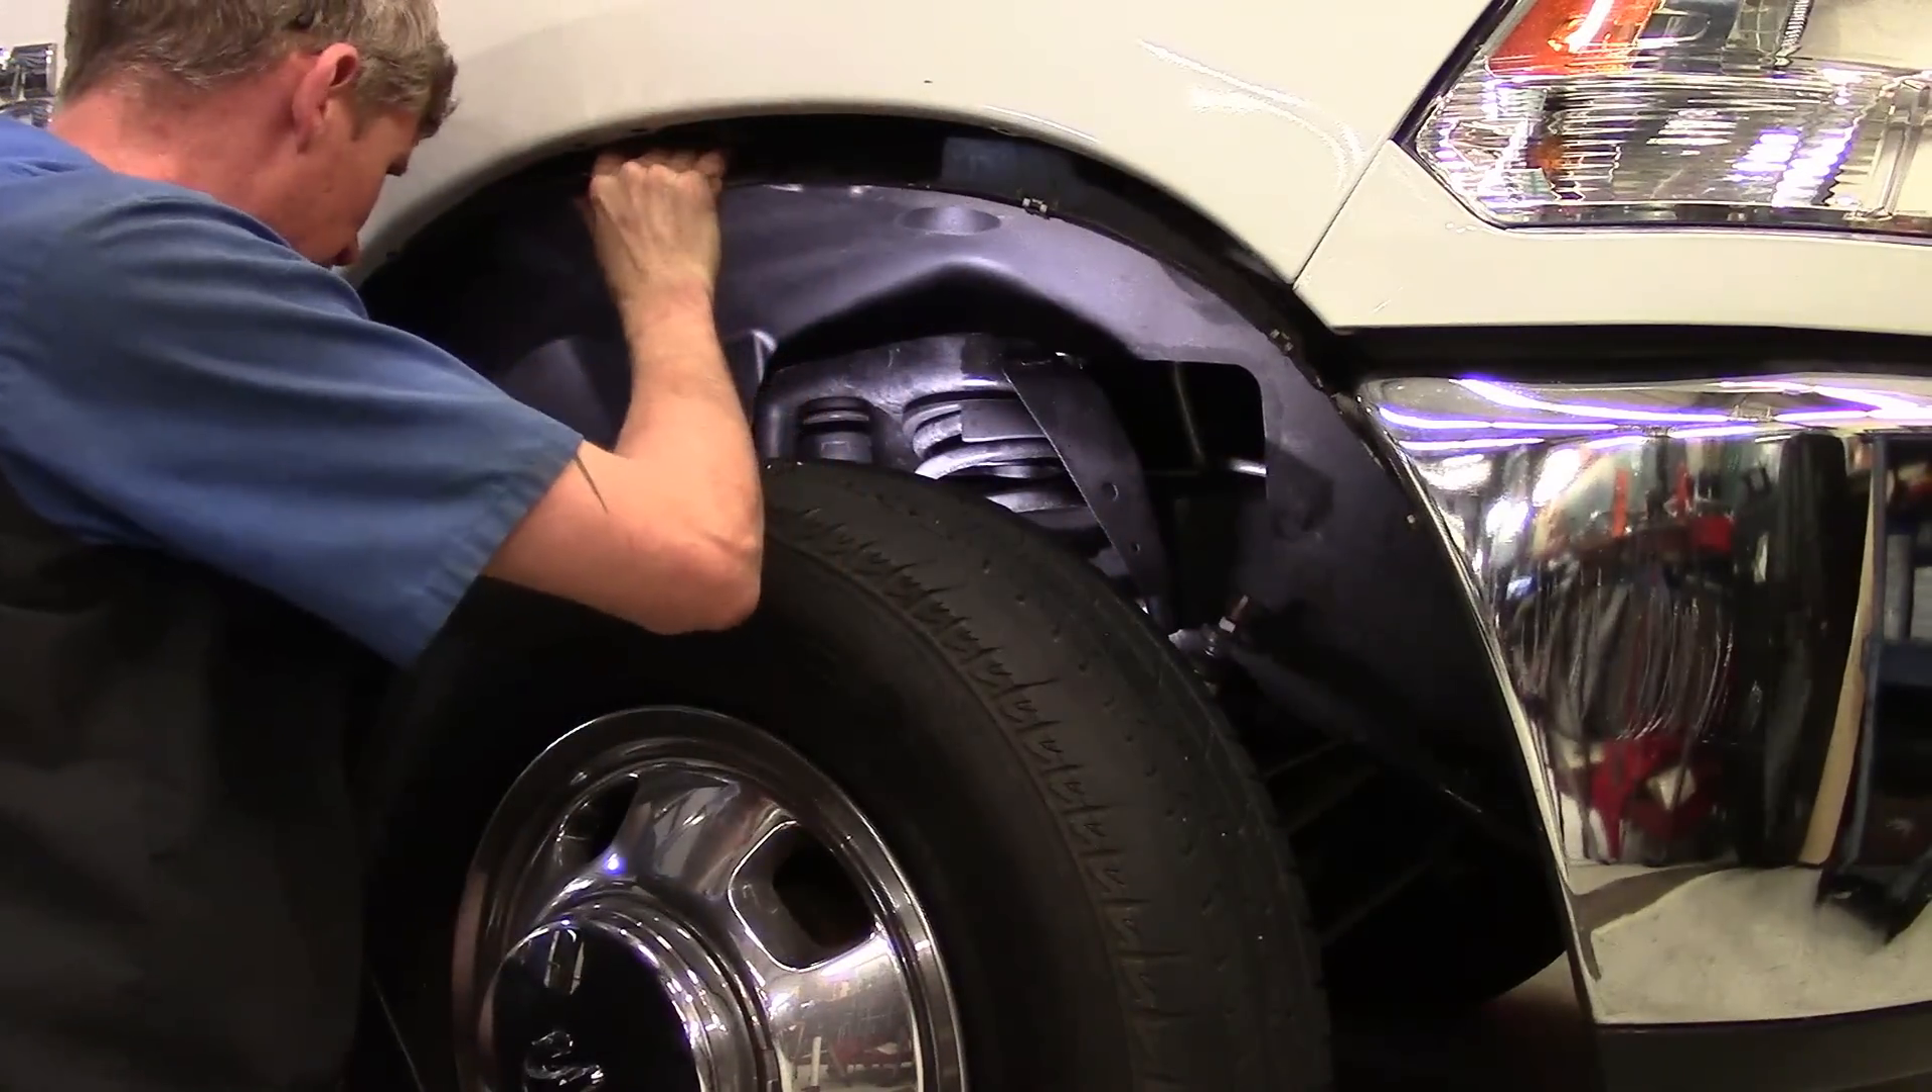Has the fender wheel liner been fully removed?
No.